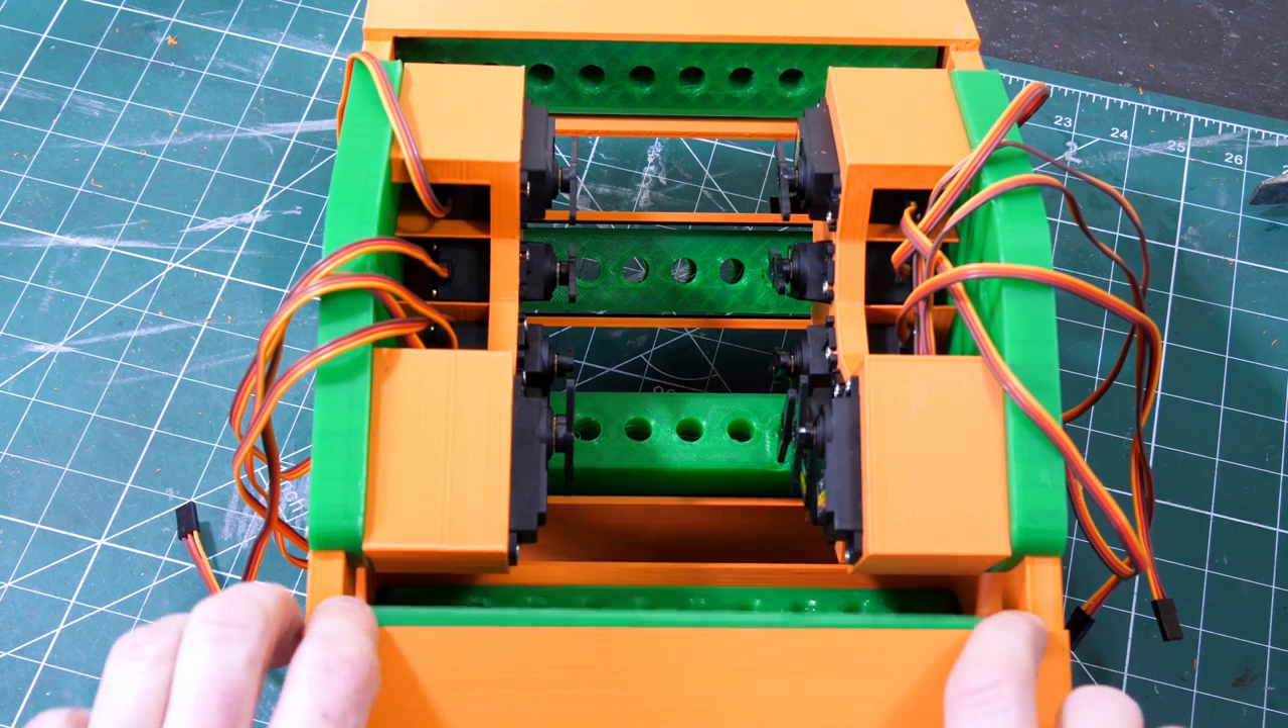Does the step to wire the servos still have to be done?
Yes.